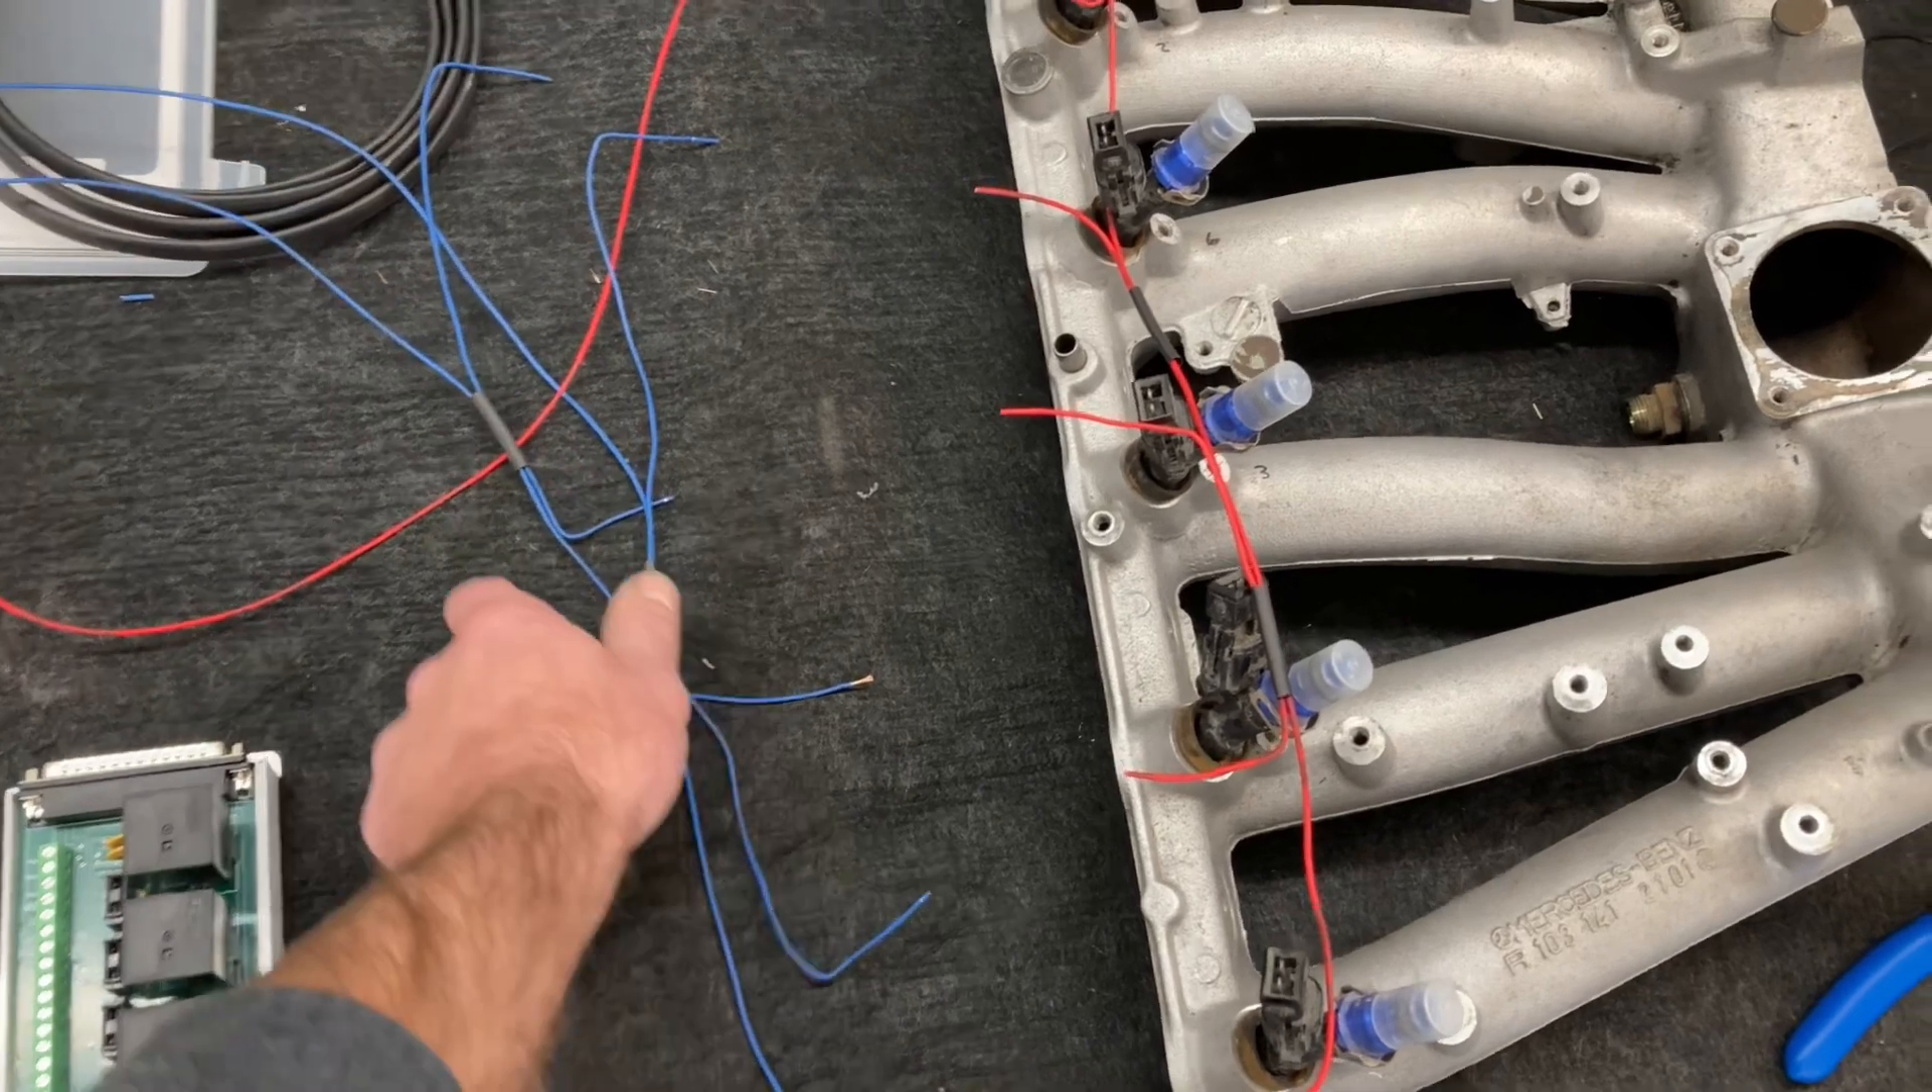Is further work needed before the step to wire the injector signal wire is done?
Yes.